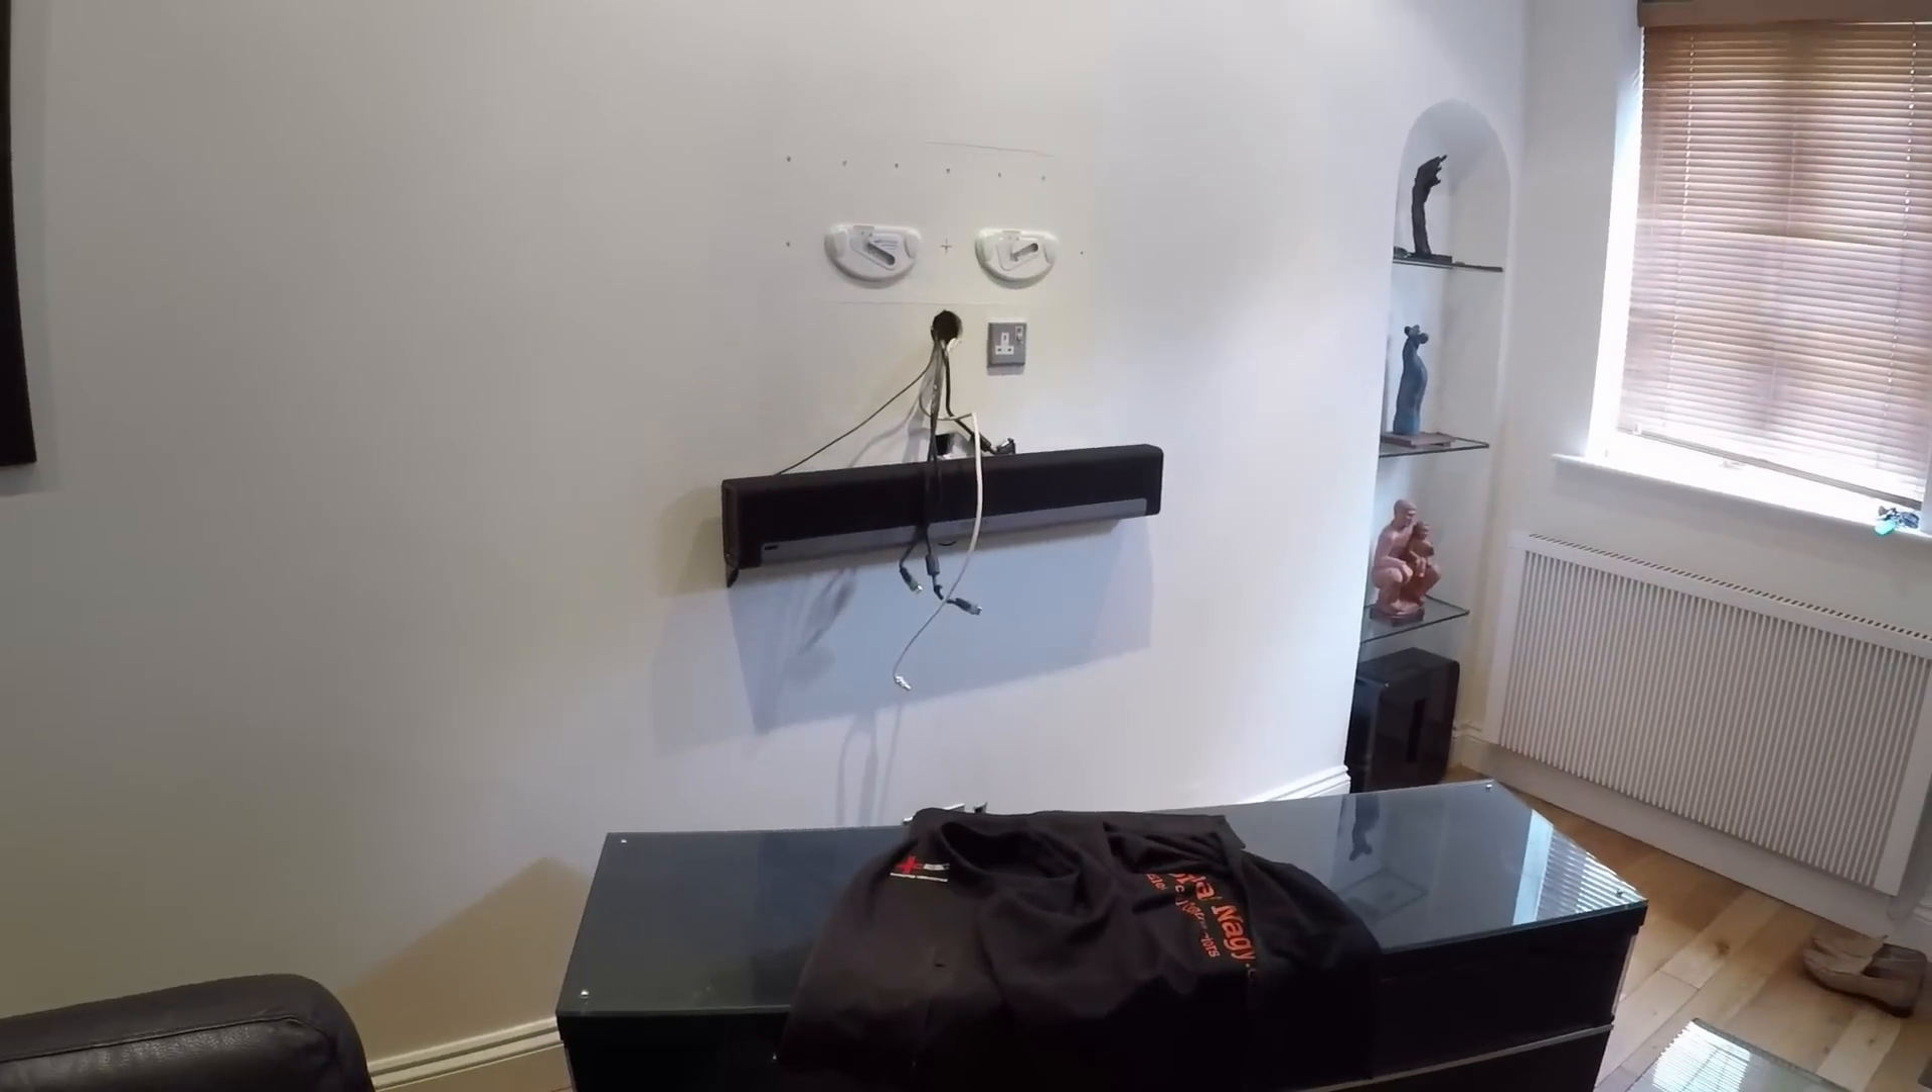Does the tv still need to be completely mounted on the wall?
Yes.